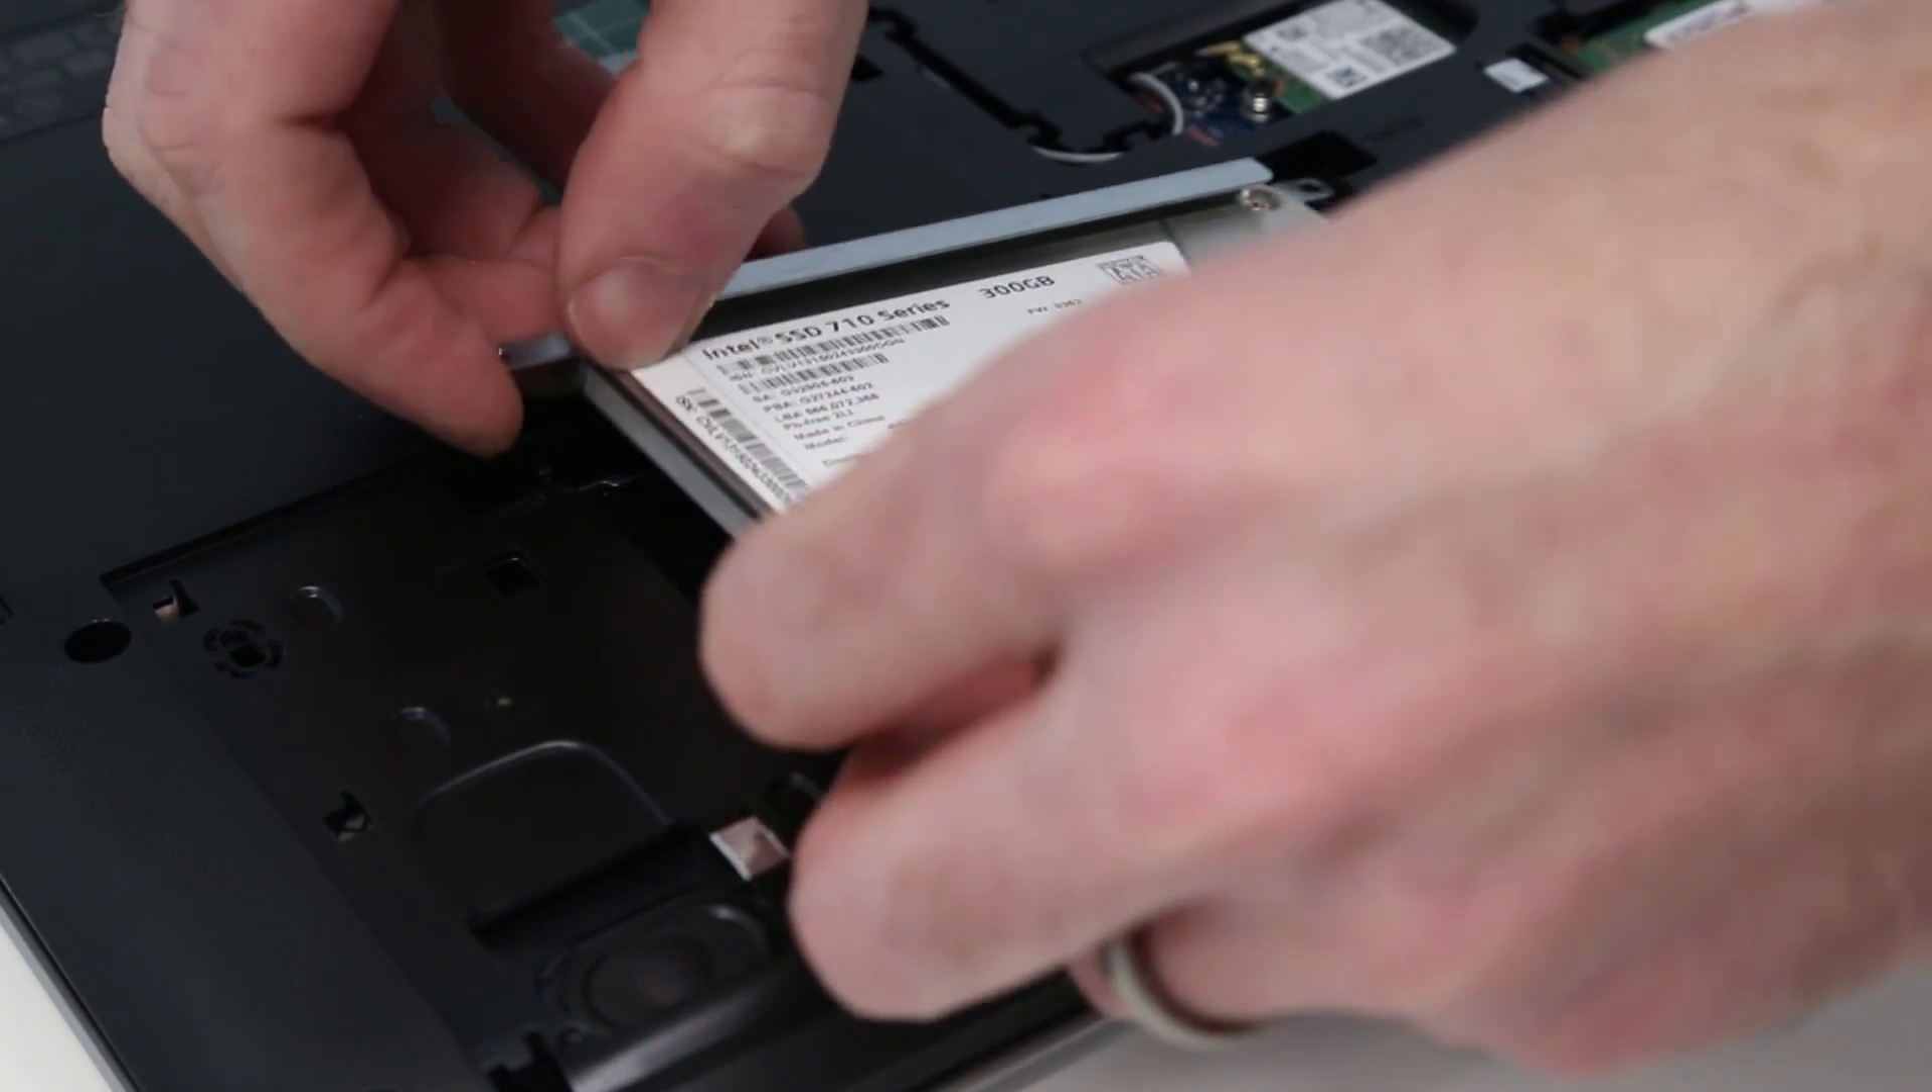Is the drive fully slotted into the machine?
No.